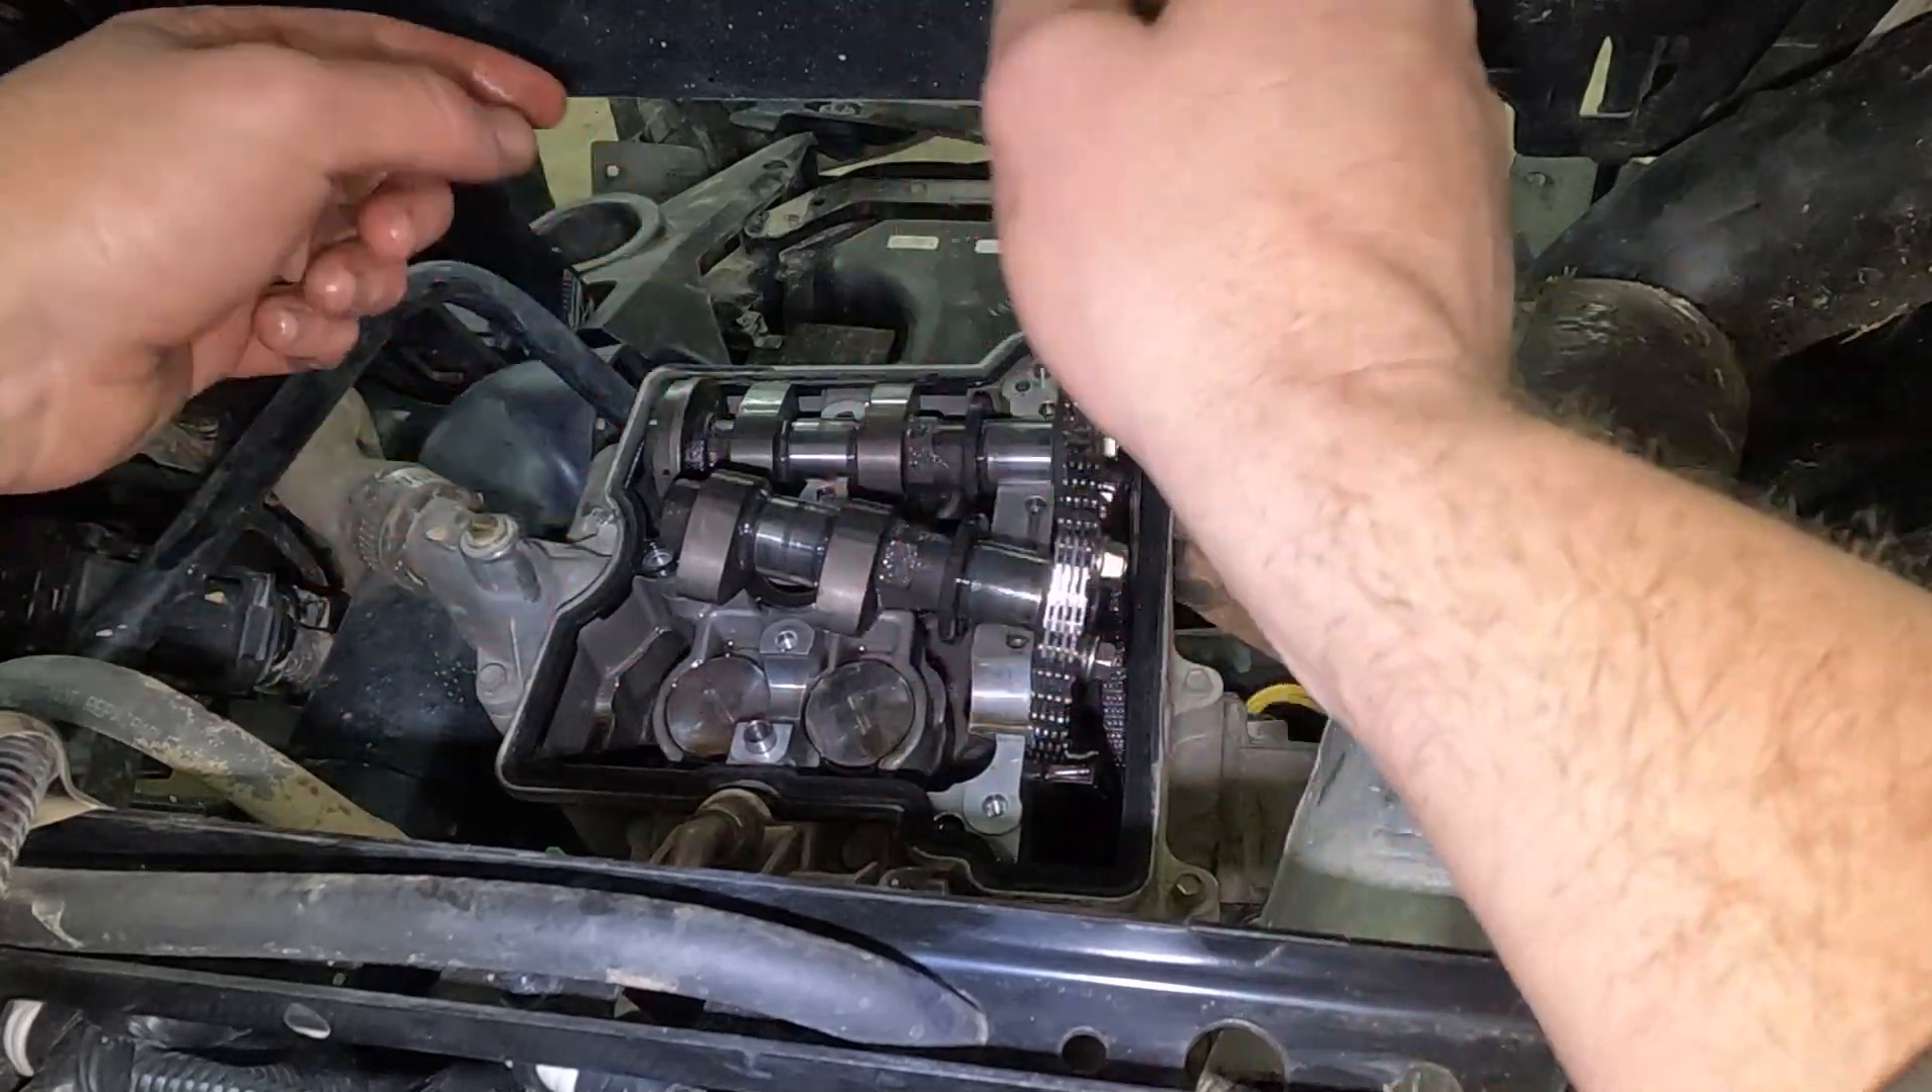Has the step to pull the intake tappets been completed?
No.